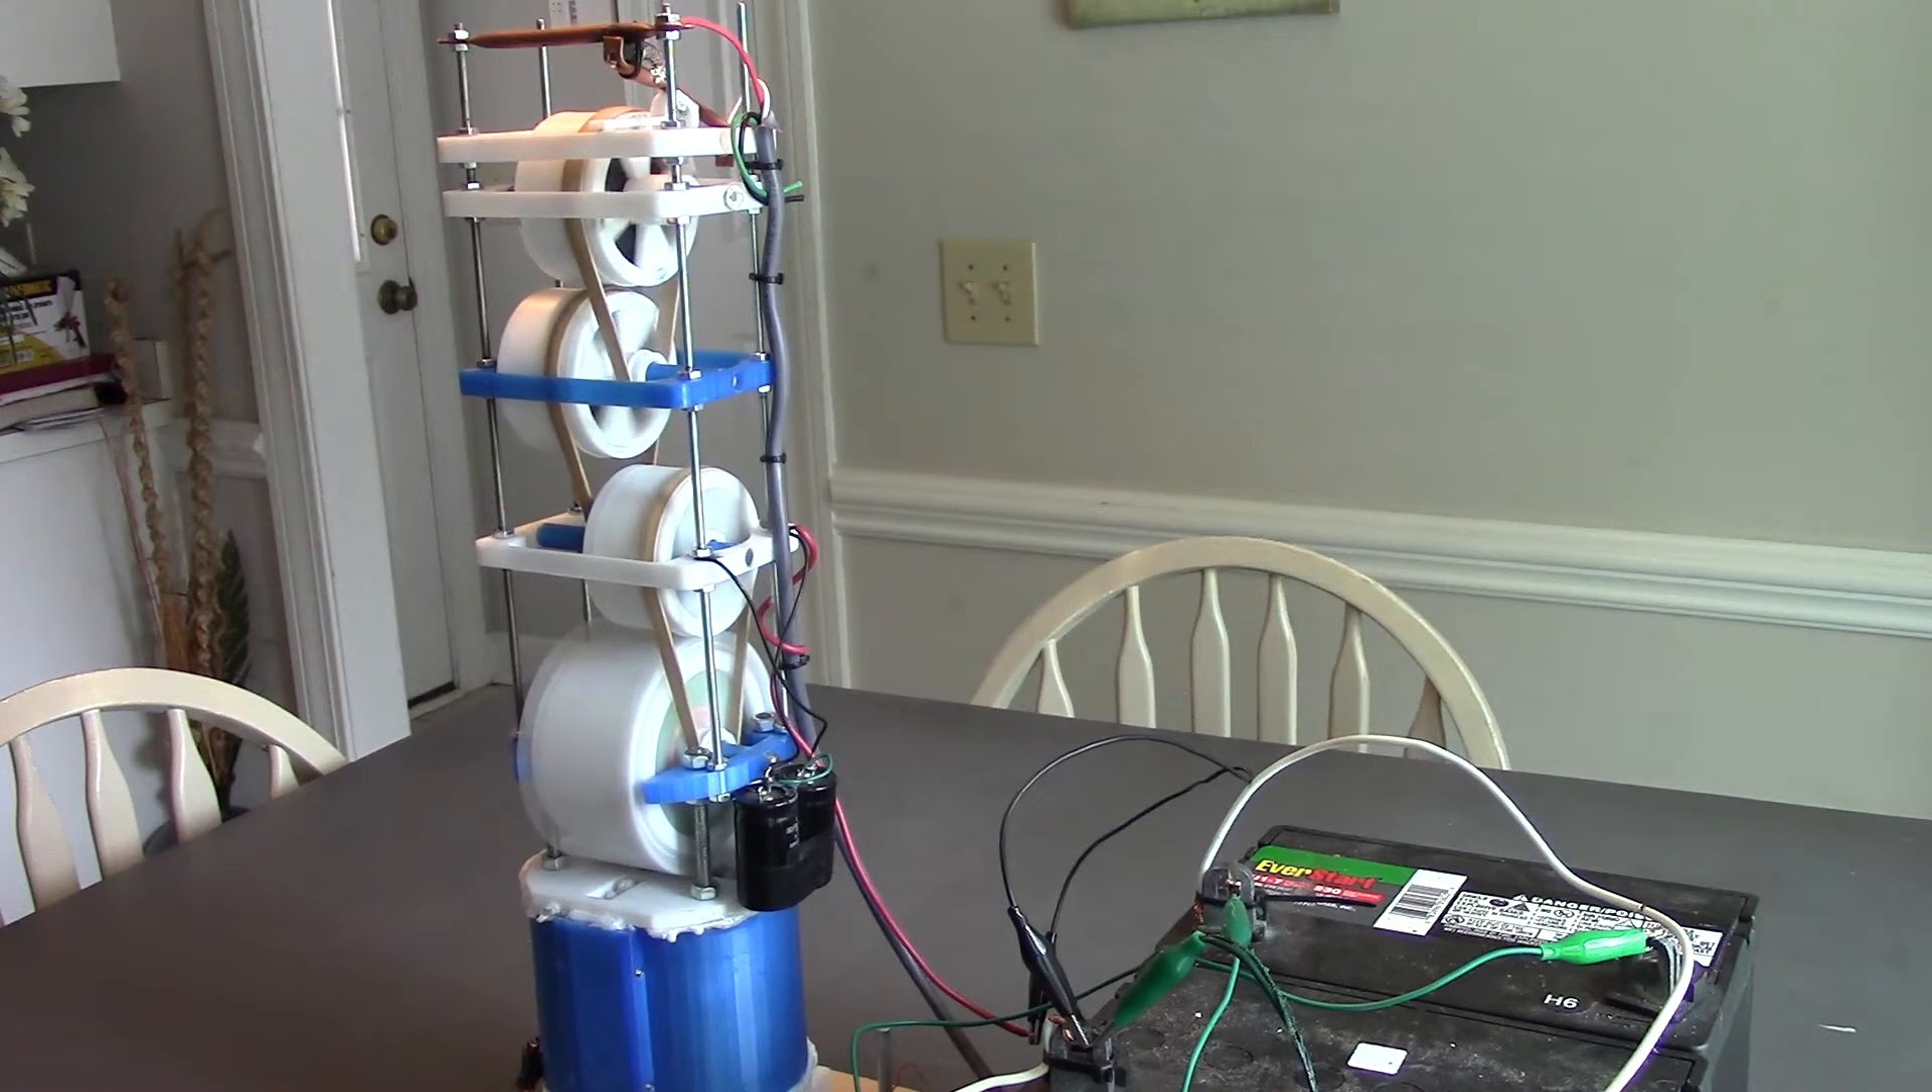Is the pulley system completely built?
Yes.